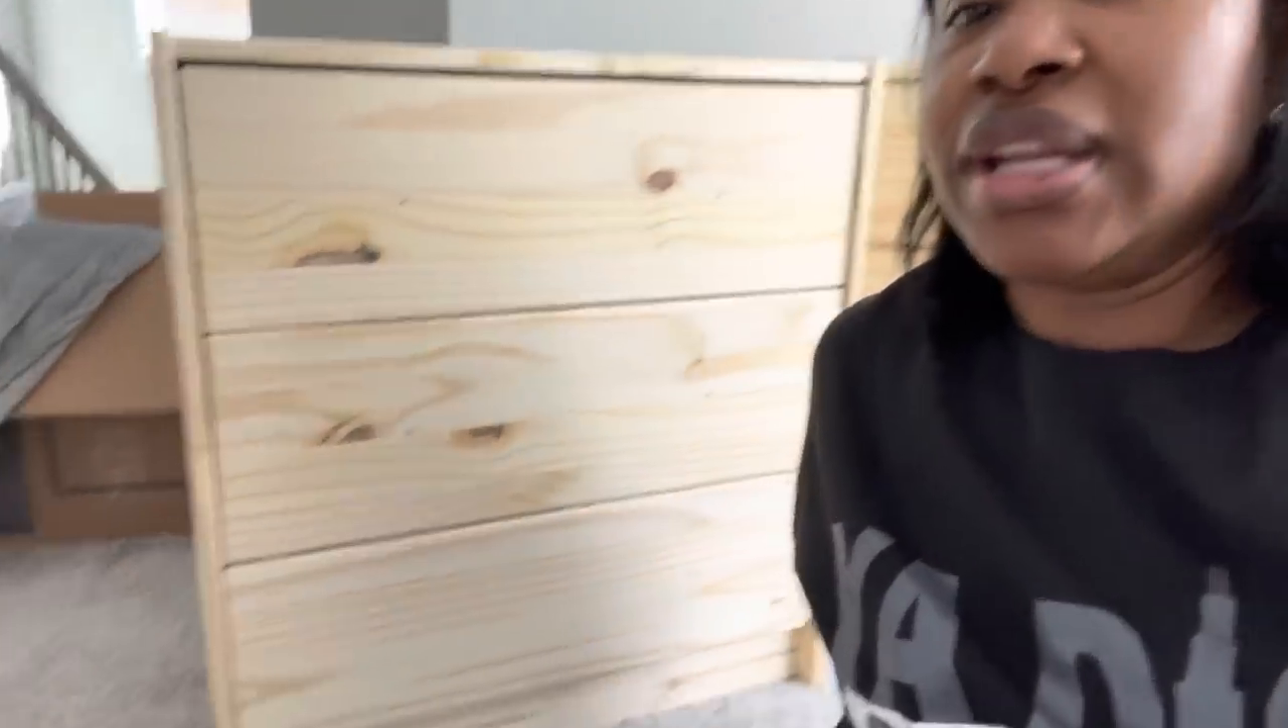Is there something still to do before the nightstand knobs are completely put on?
Yes.